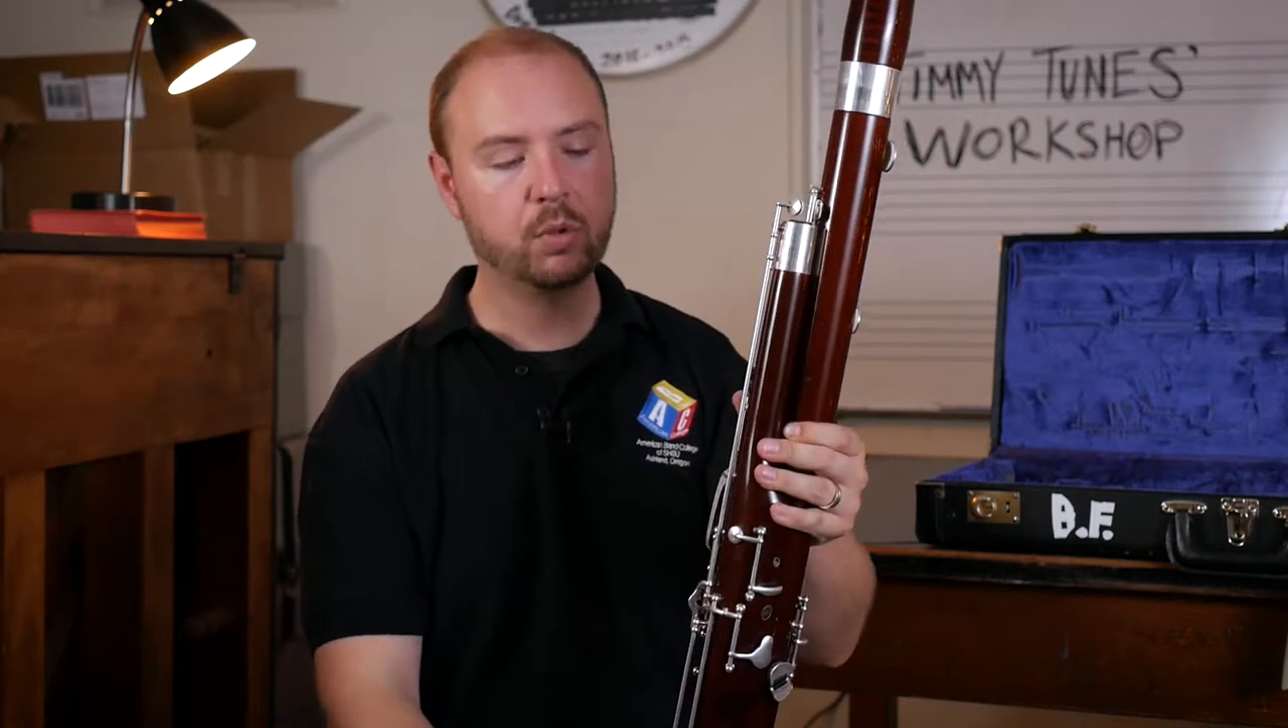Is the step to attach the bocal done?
No.